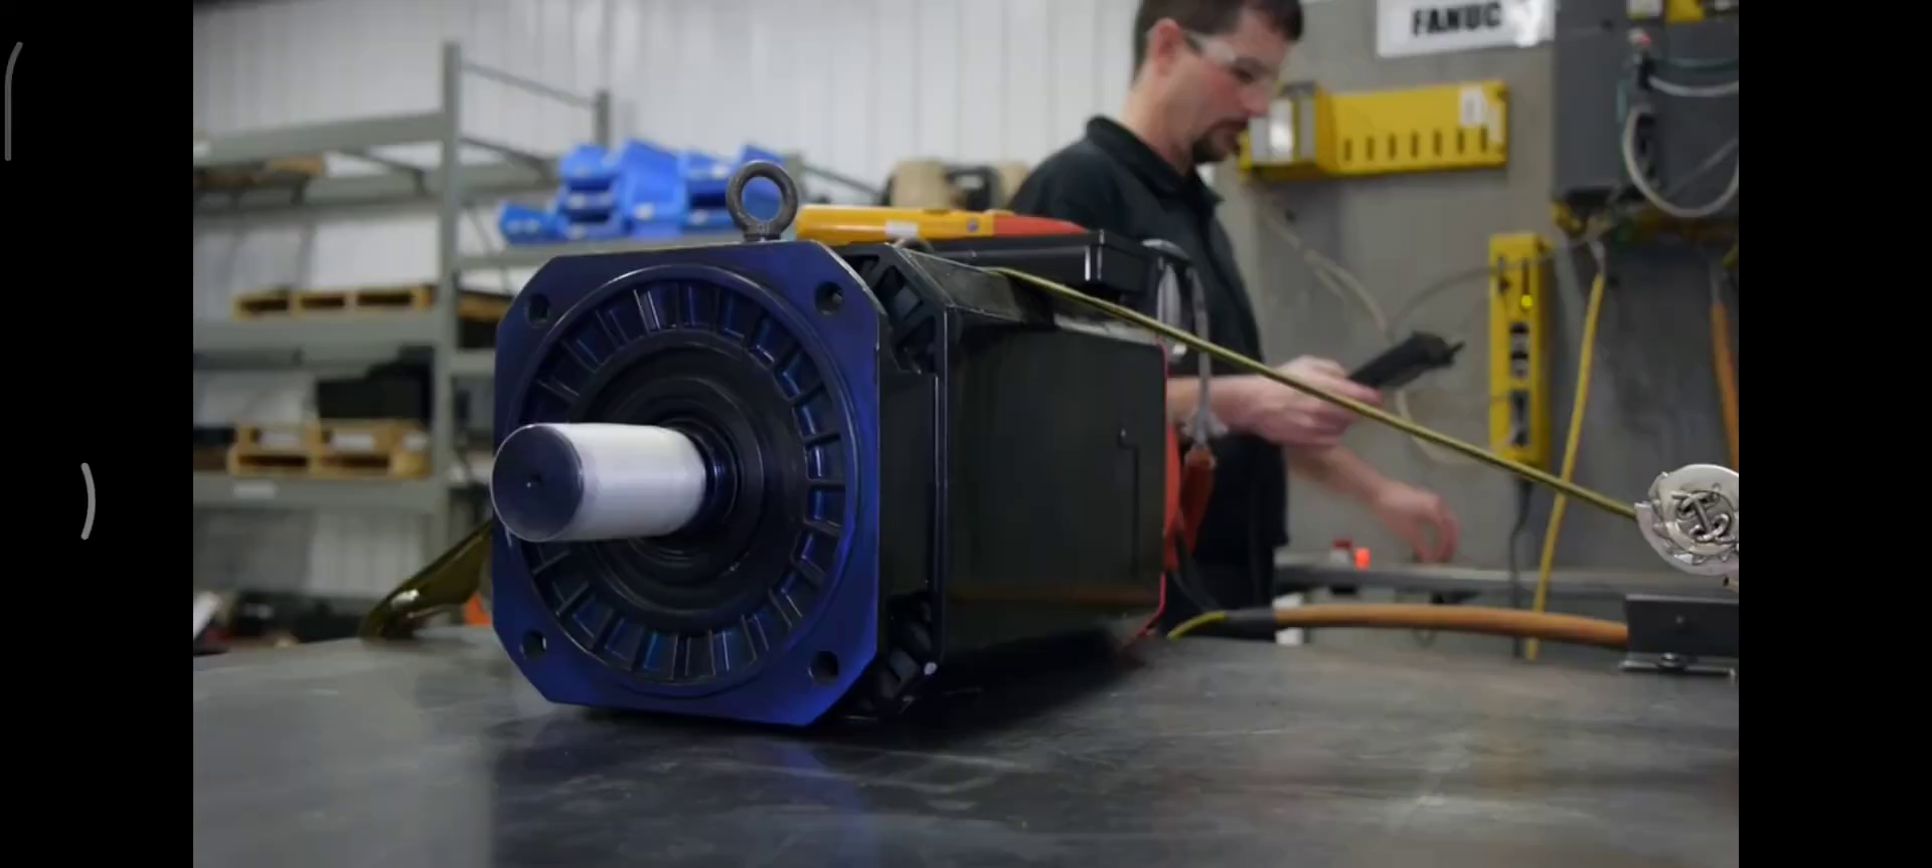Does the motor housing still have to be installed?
No.